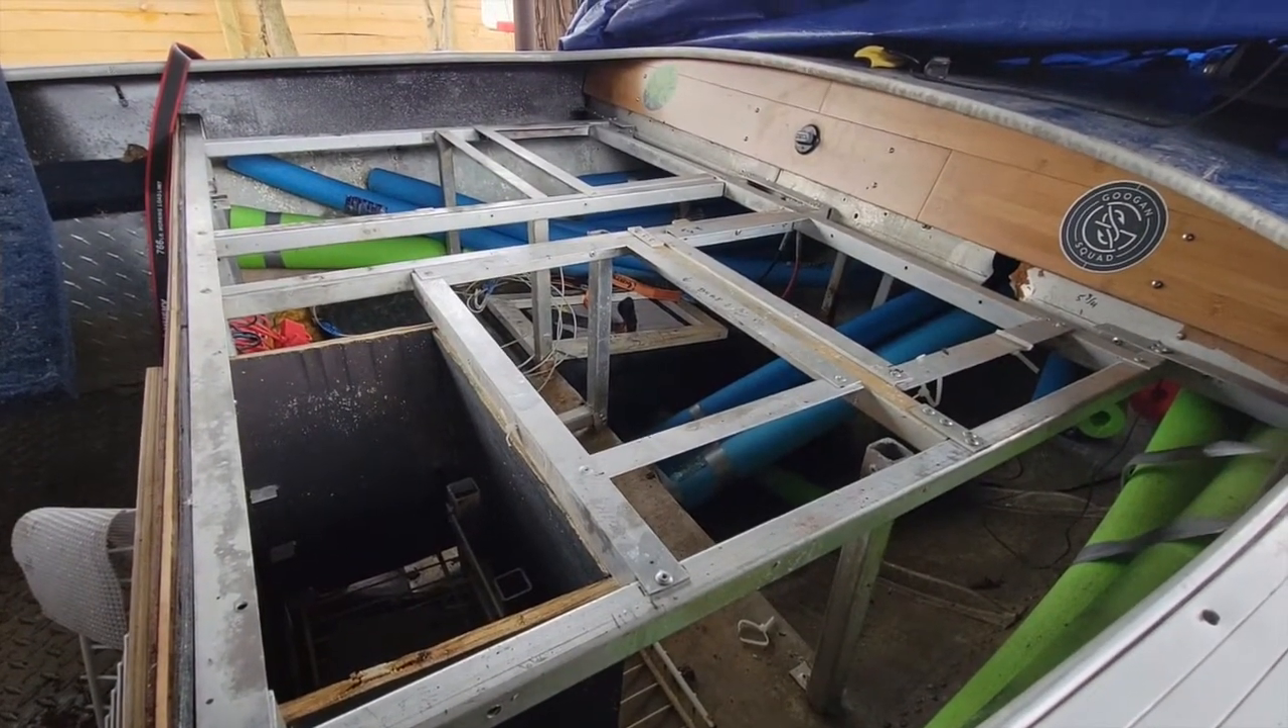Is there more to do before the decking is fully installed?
Yes.